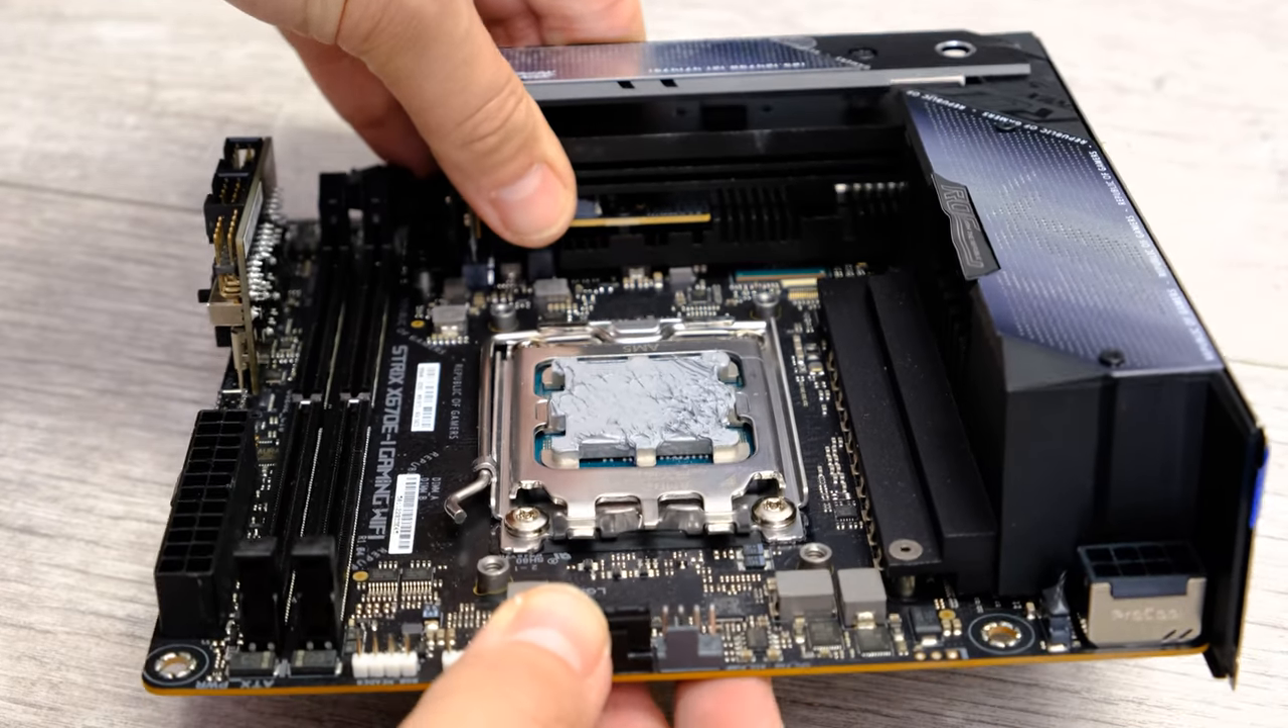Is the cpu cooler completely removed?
Yes.